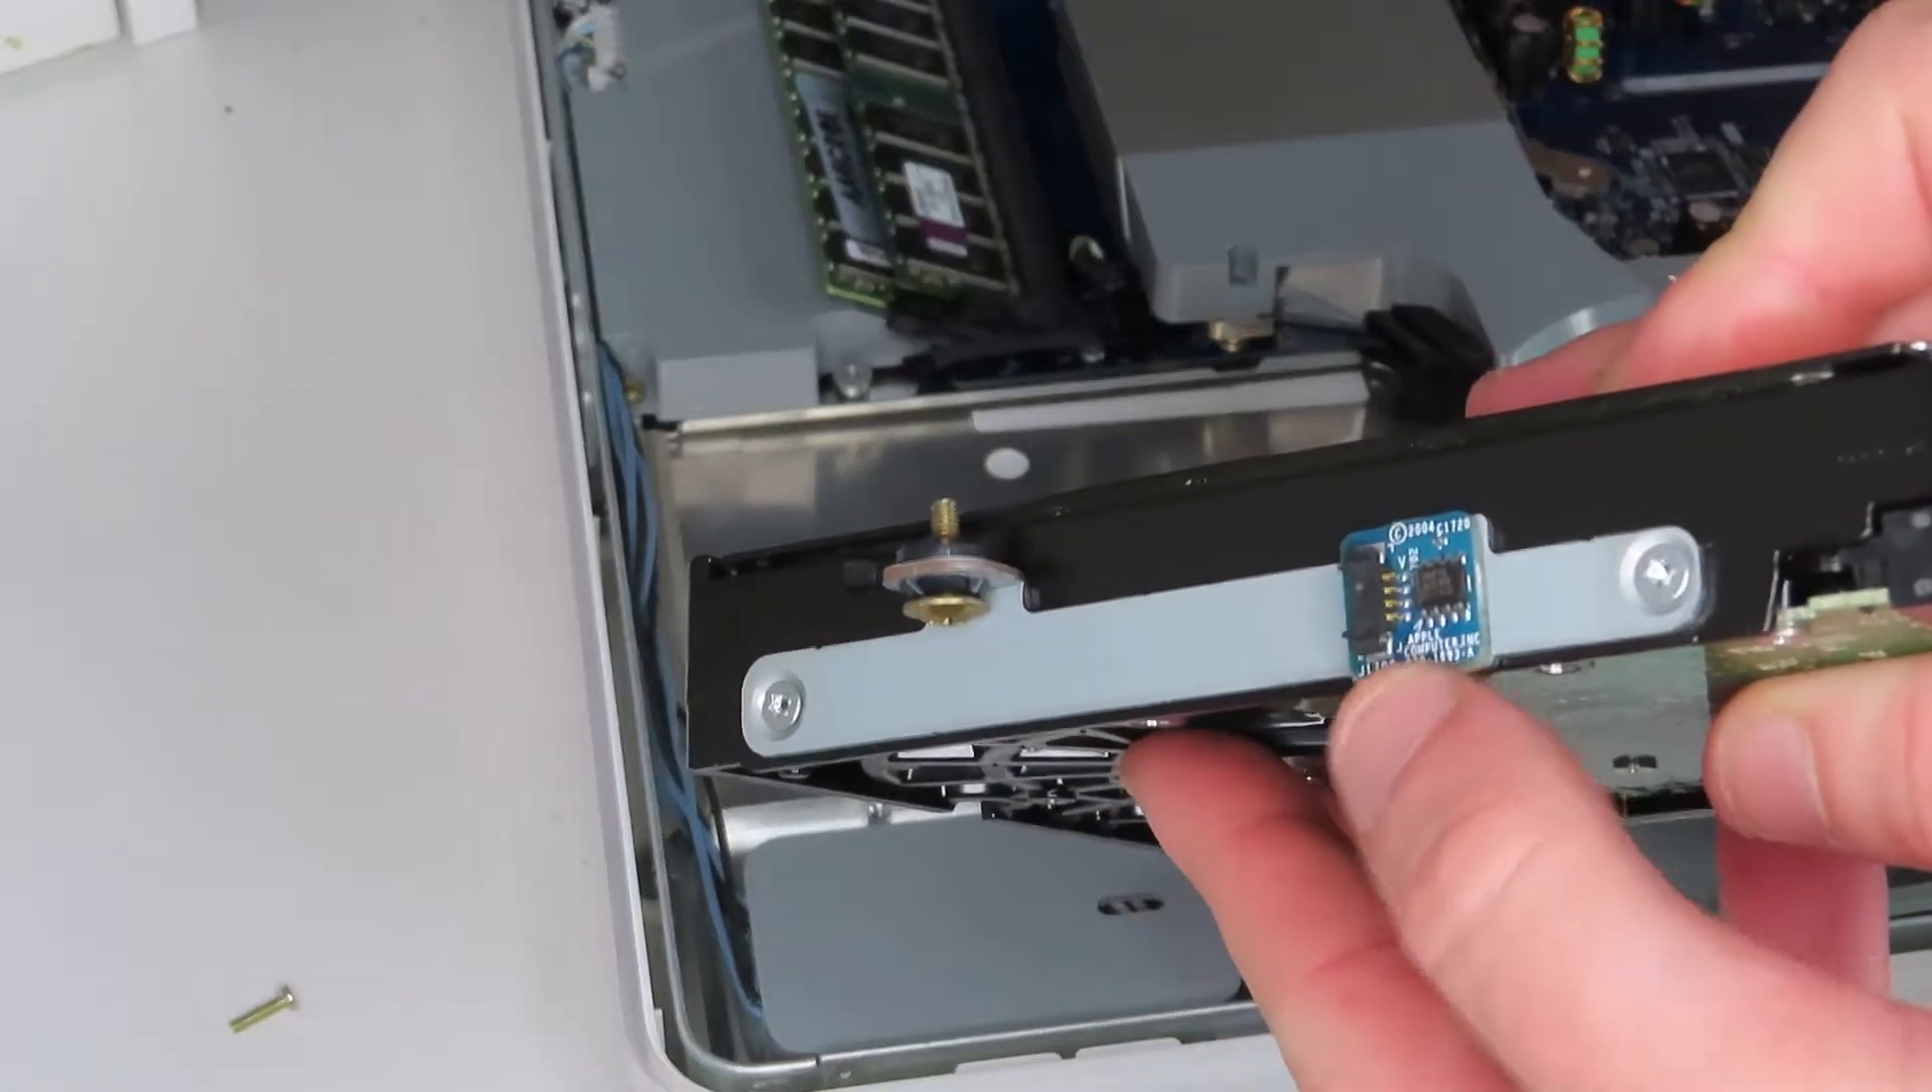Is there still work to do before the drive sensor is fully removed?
Yes.